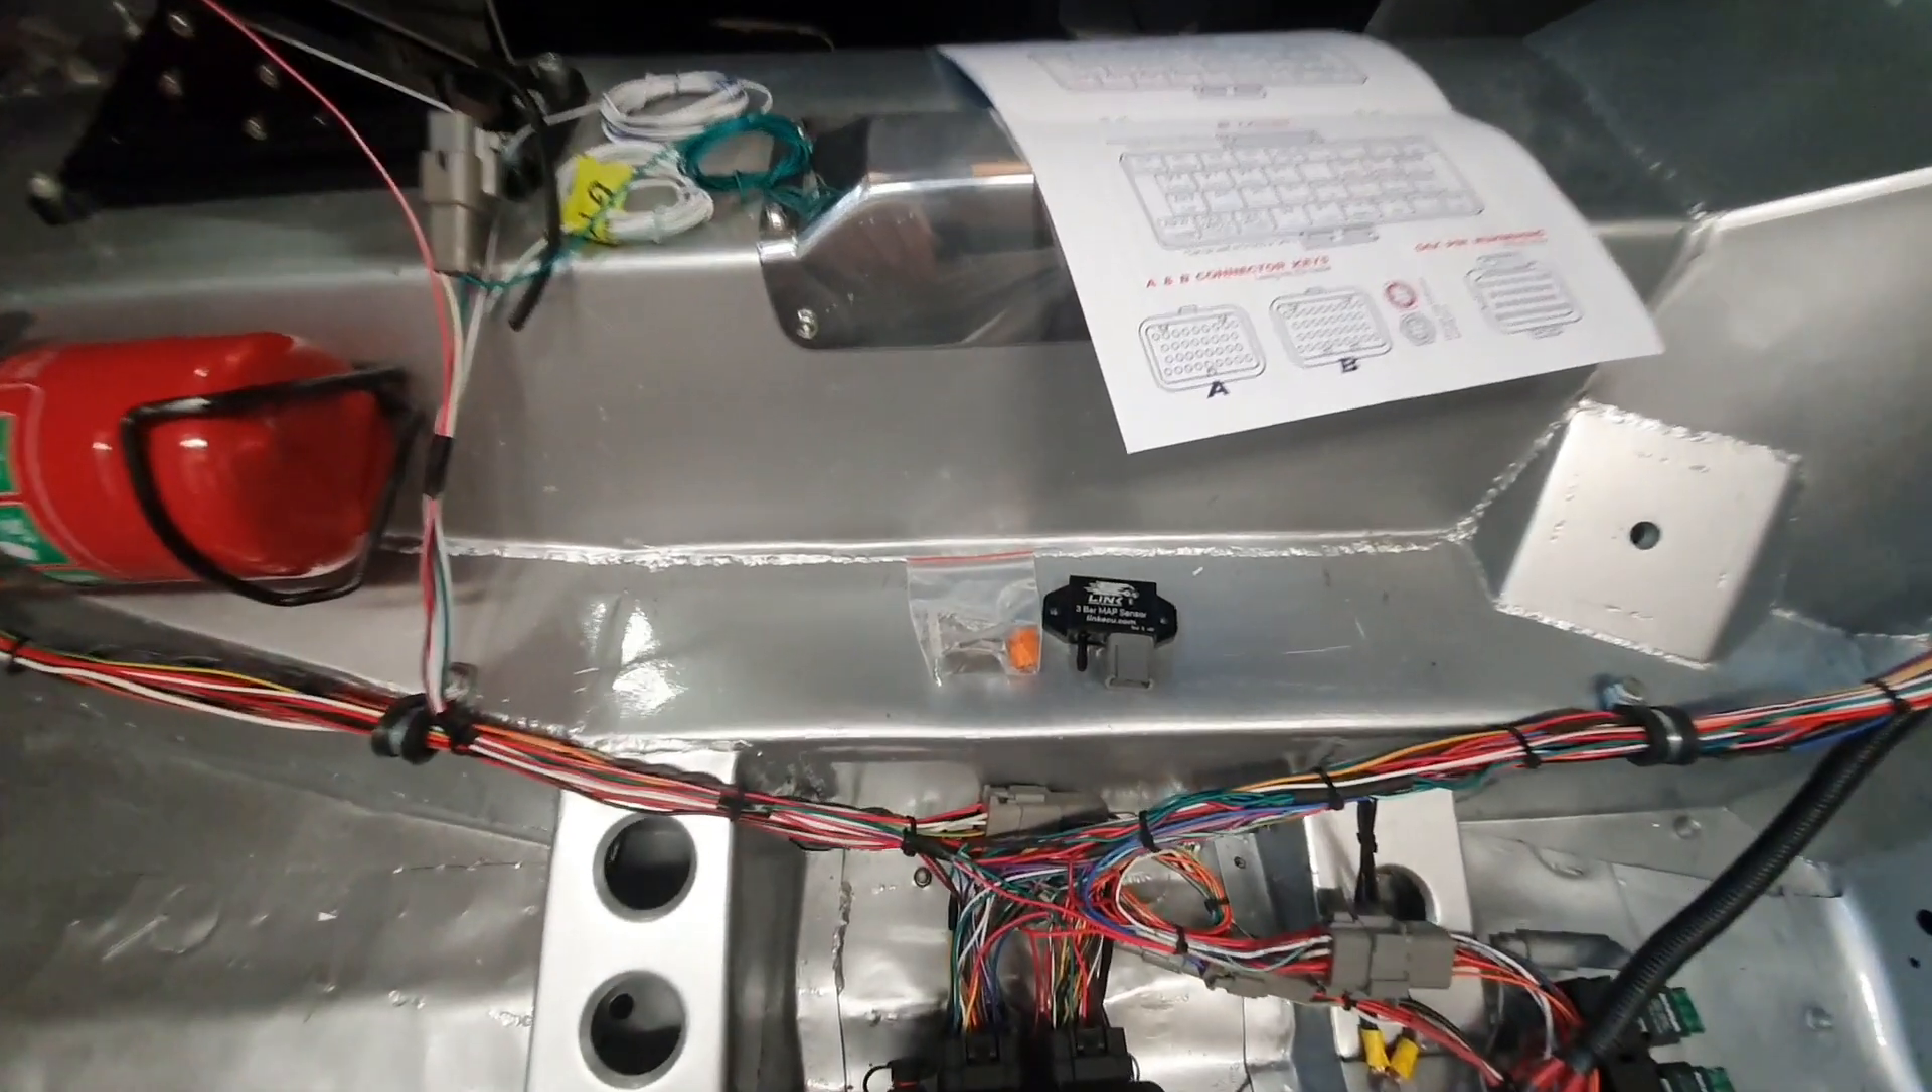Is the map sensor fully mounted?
No.